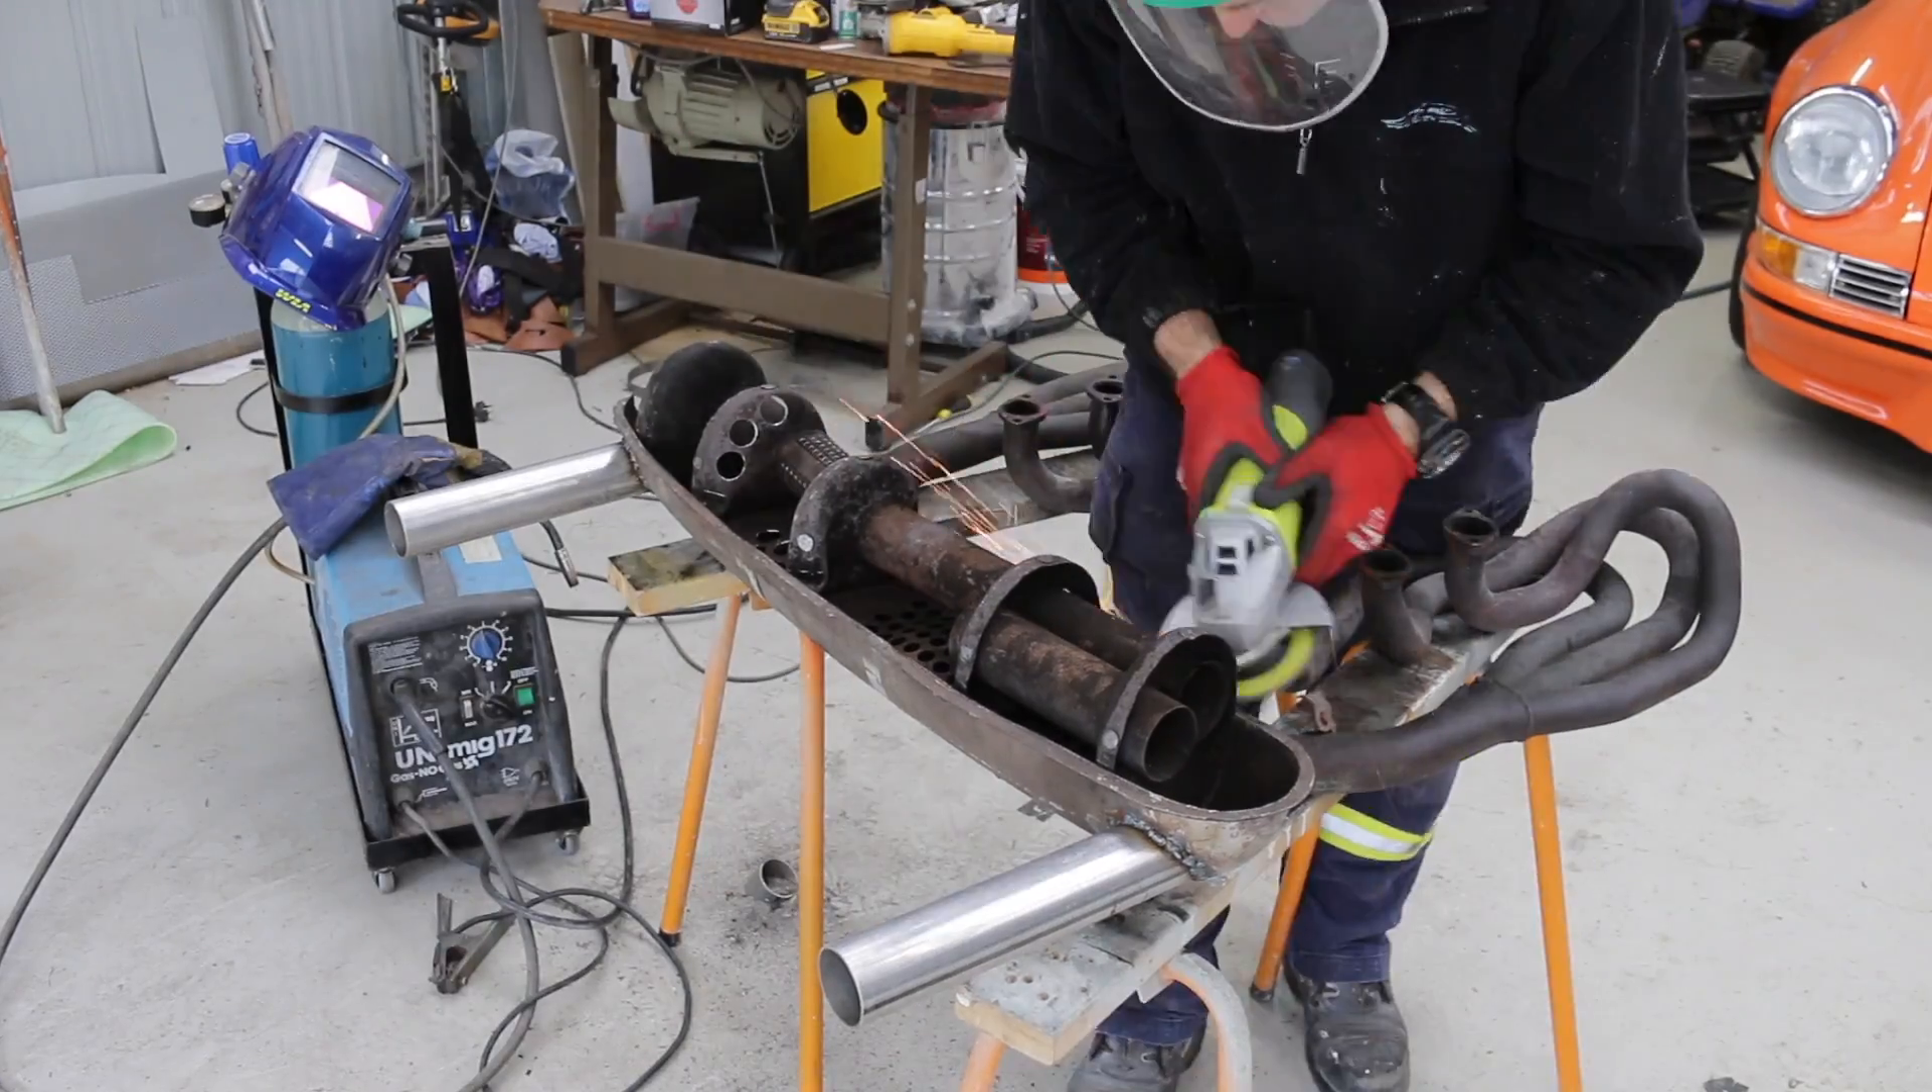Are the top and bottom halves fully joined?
No.